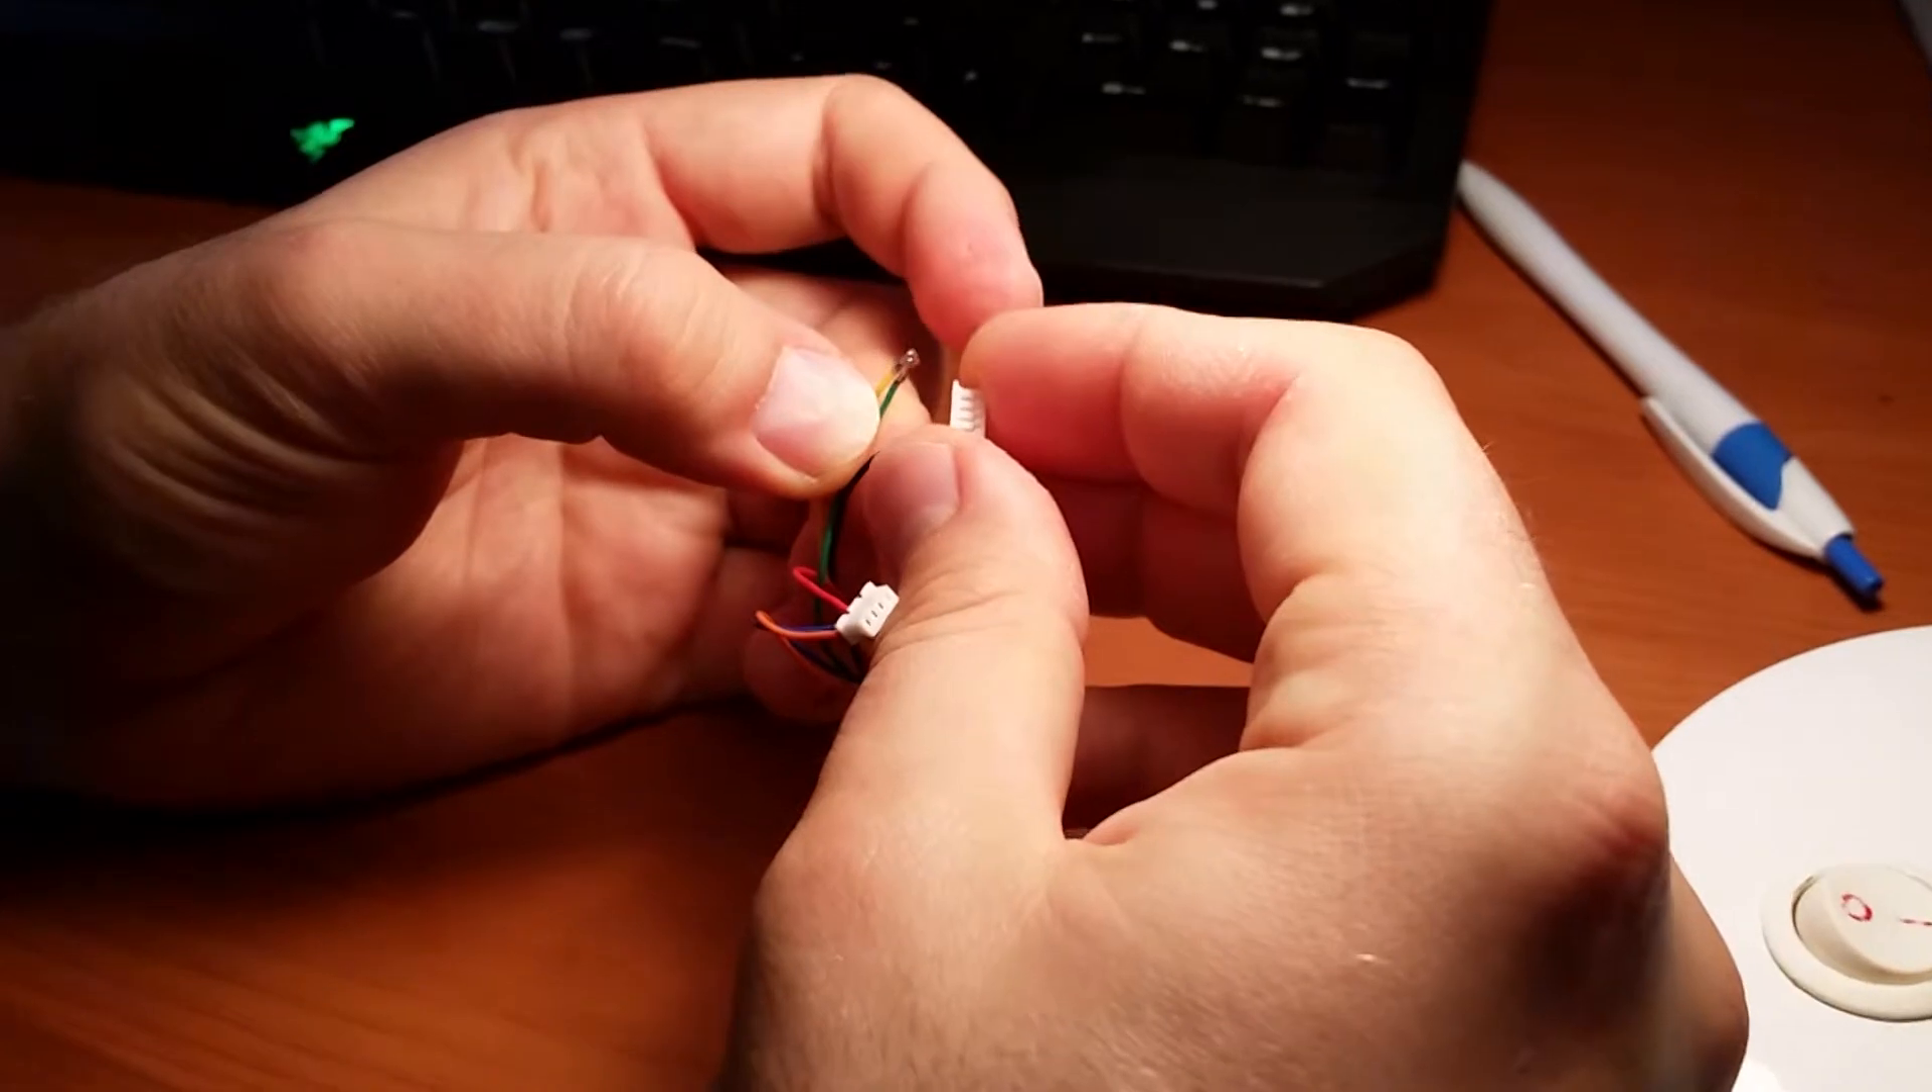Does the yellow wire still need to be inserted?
Yes.